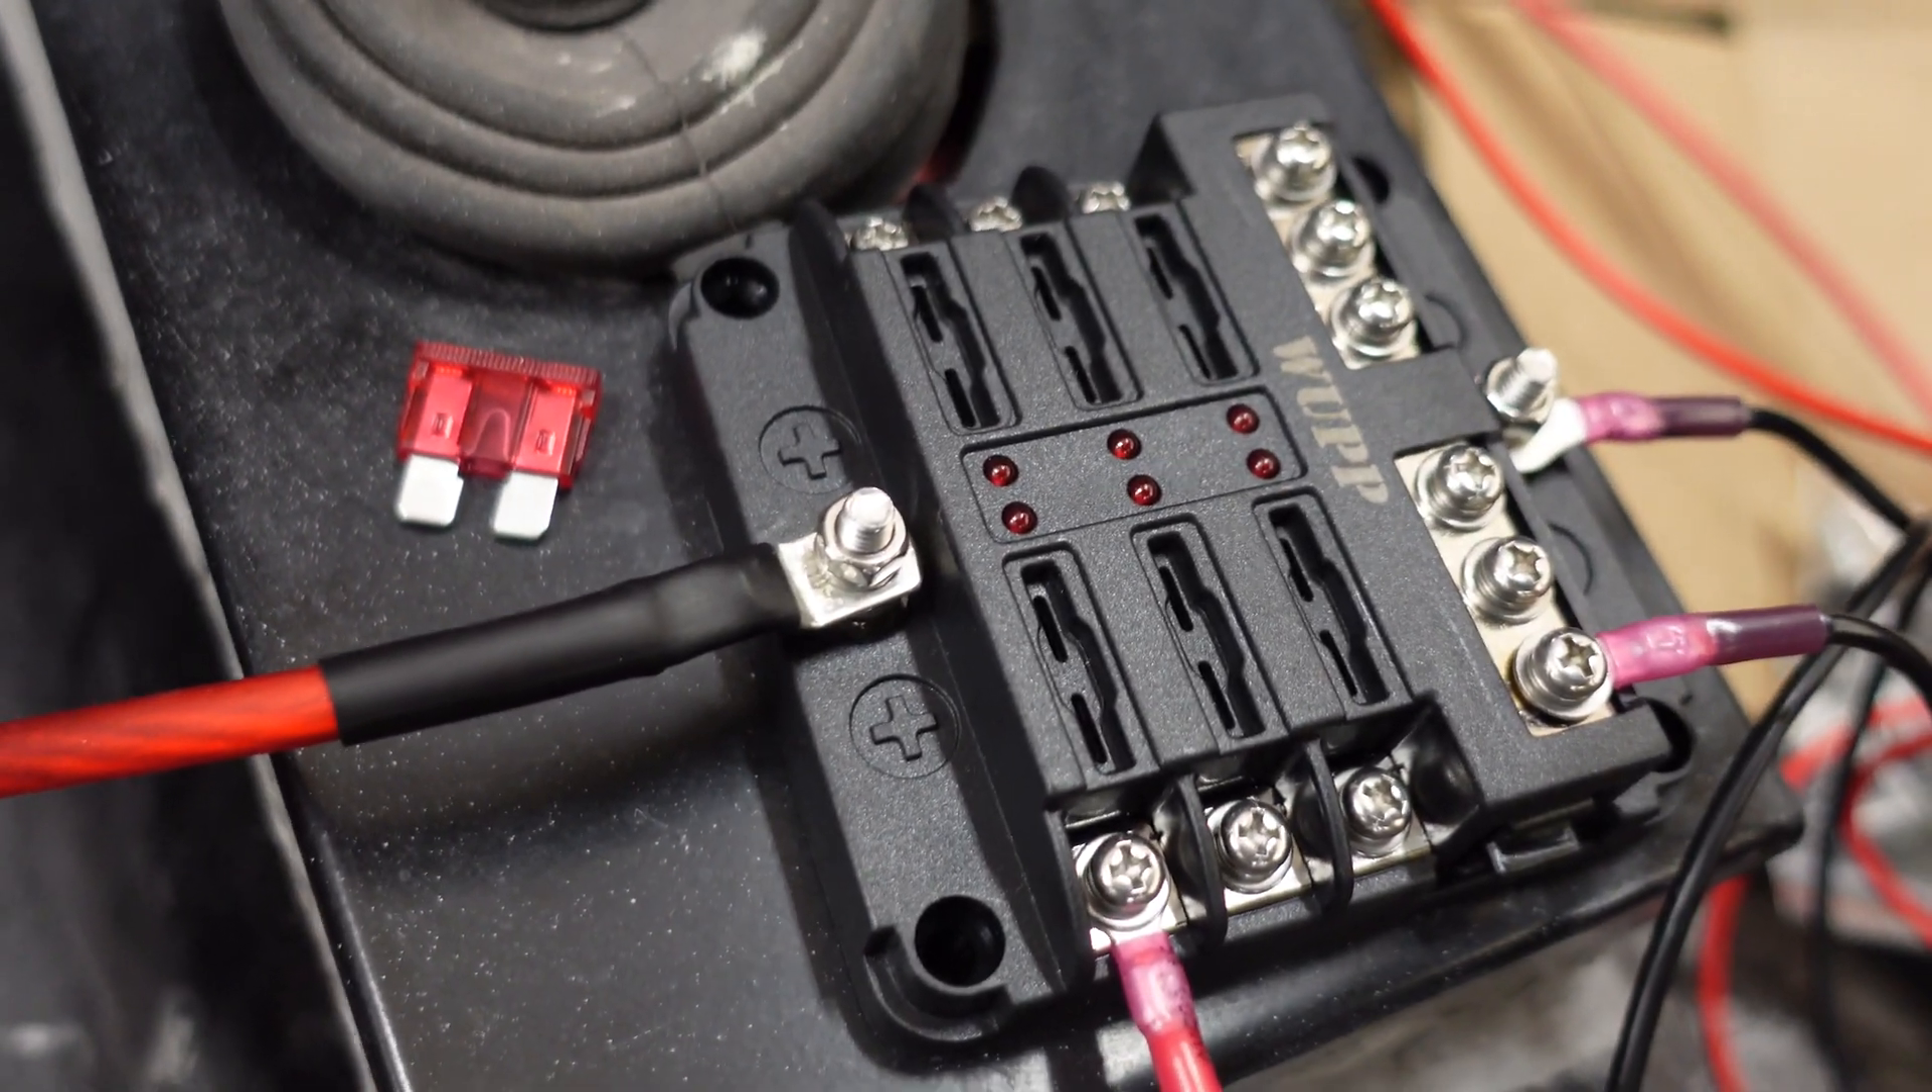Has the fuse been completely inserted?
No.